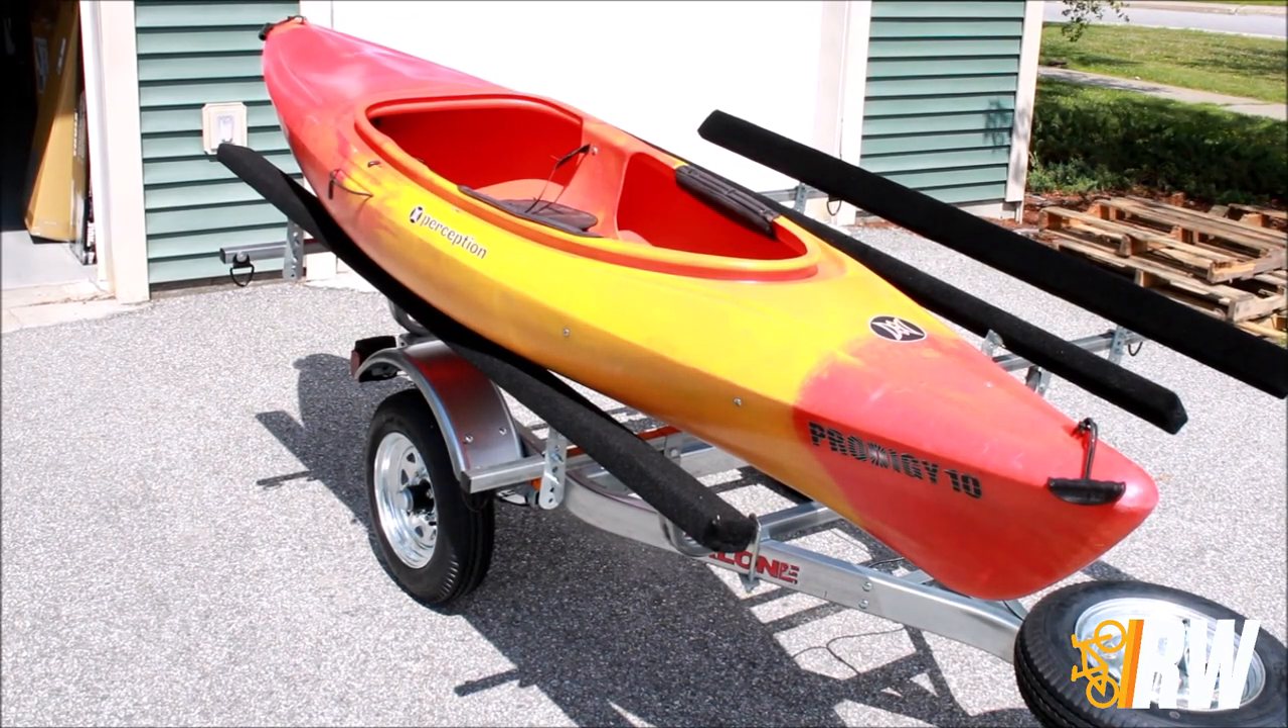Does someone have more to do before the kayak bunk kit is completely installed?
No.